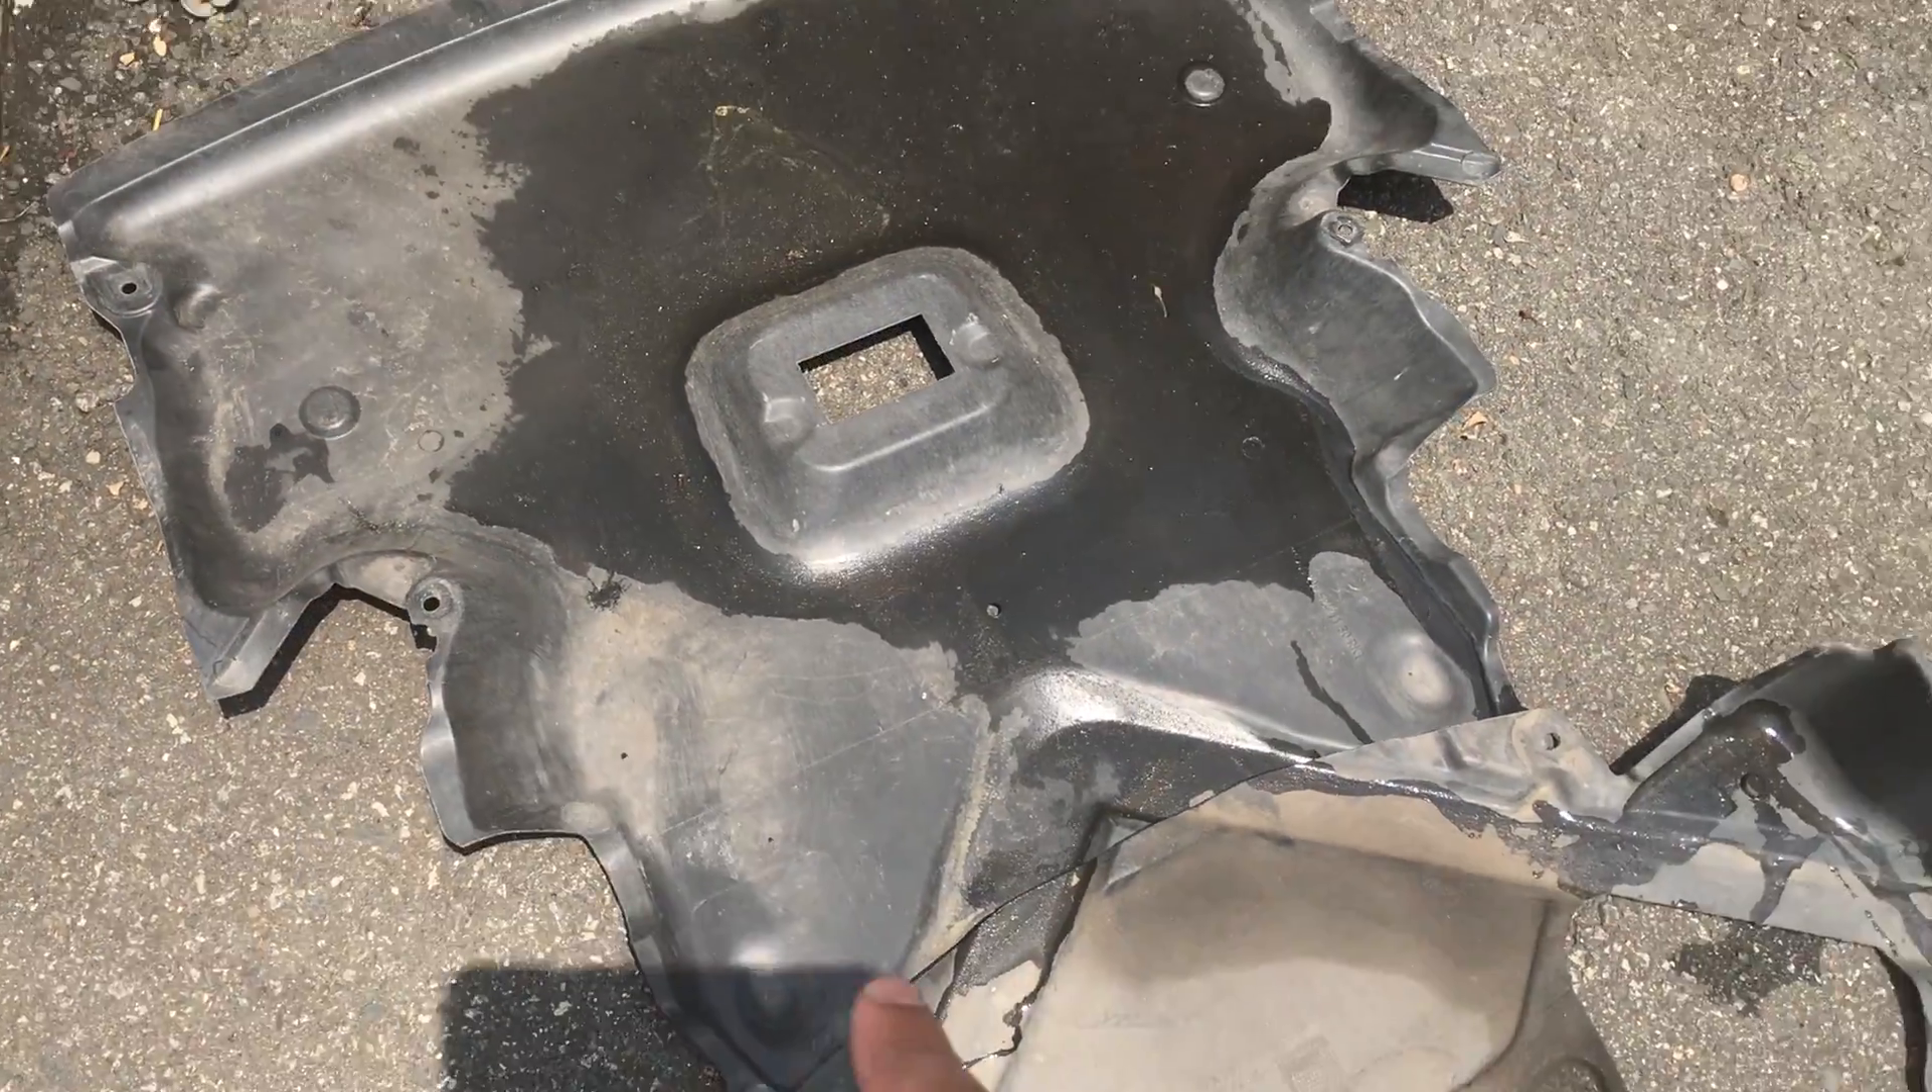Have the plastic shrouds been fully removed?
Yes.